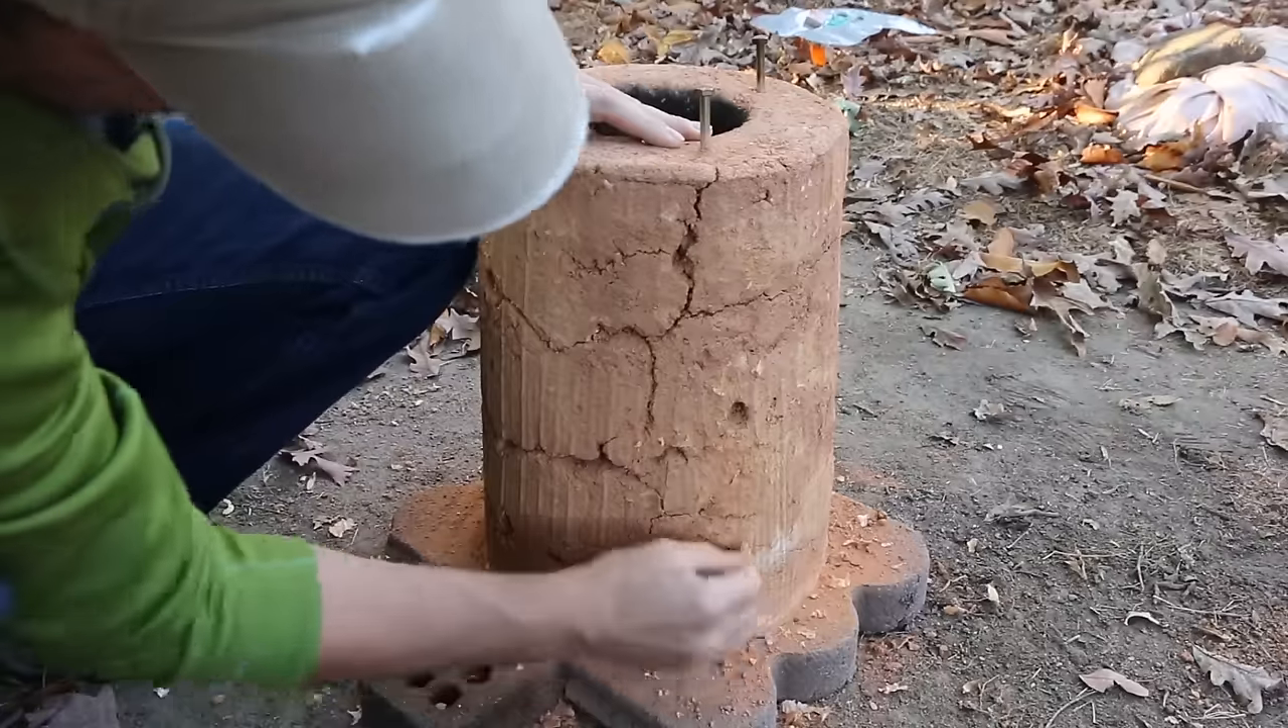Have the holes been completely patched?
No.